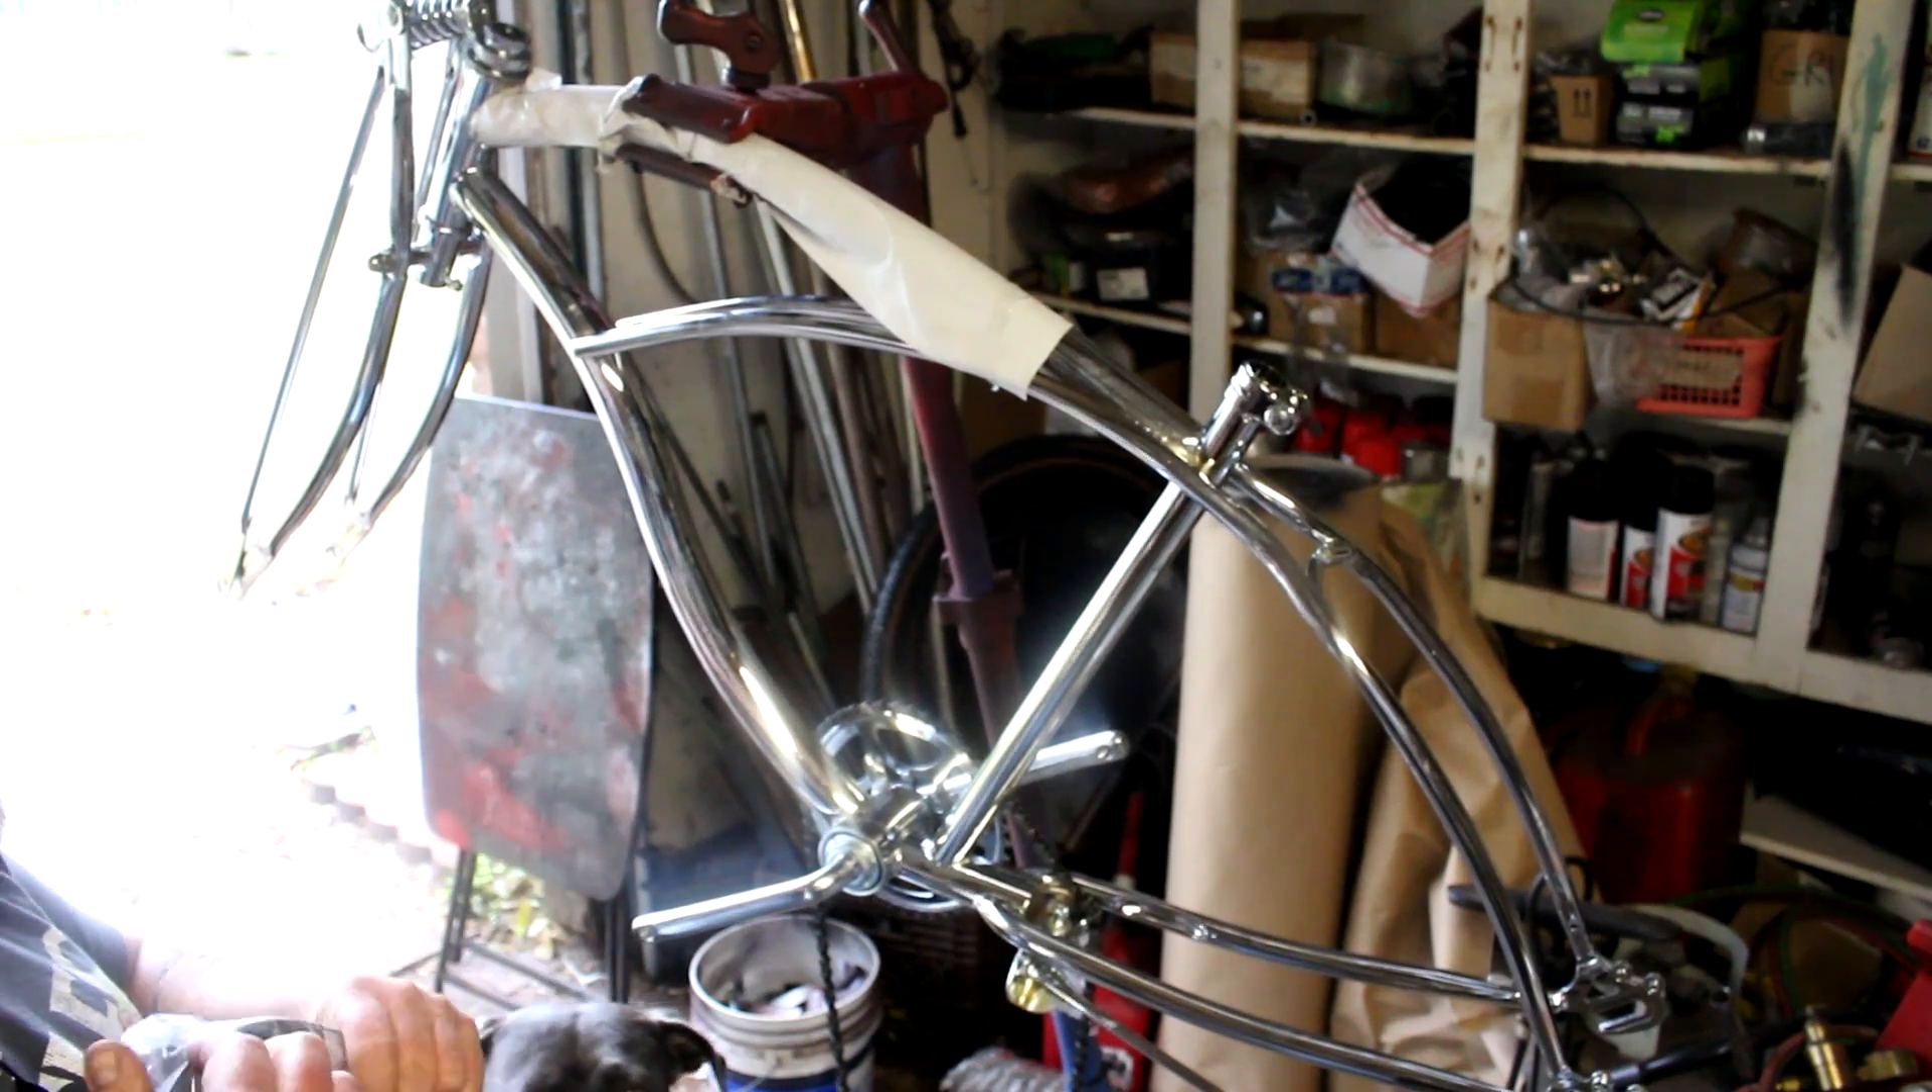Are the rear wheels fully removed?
Yes.